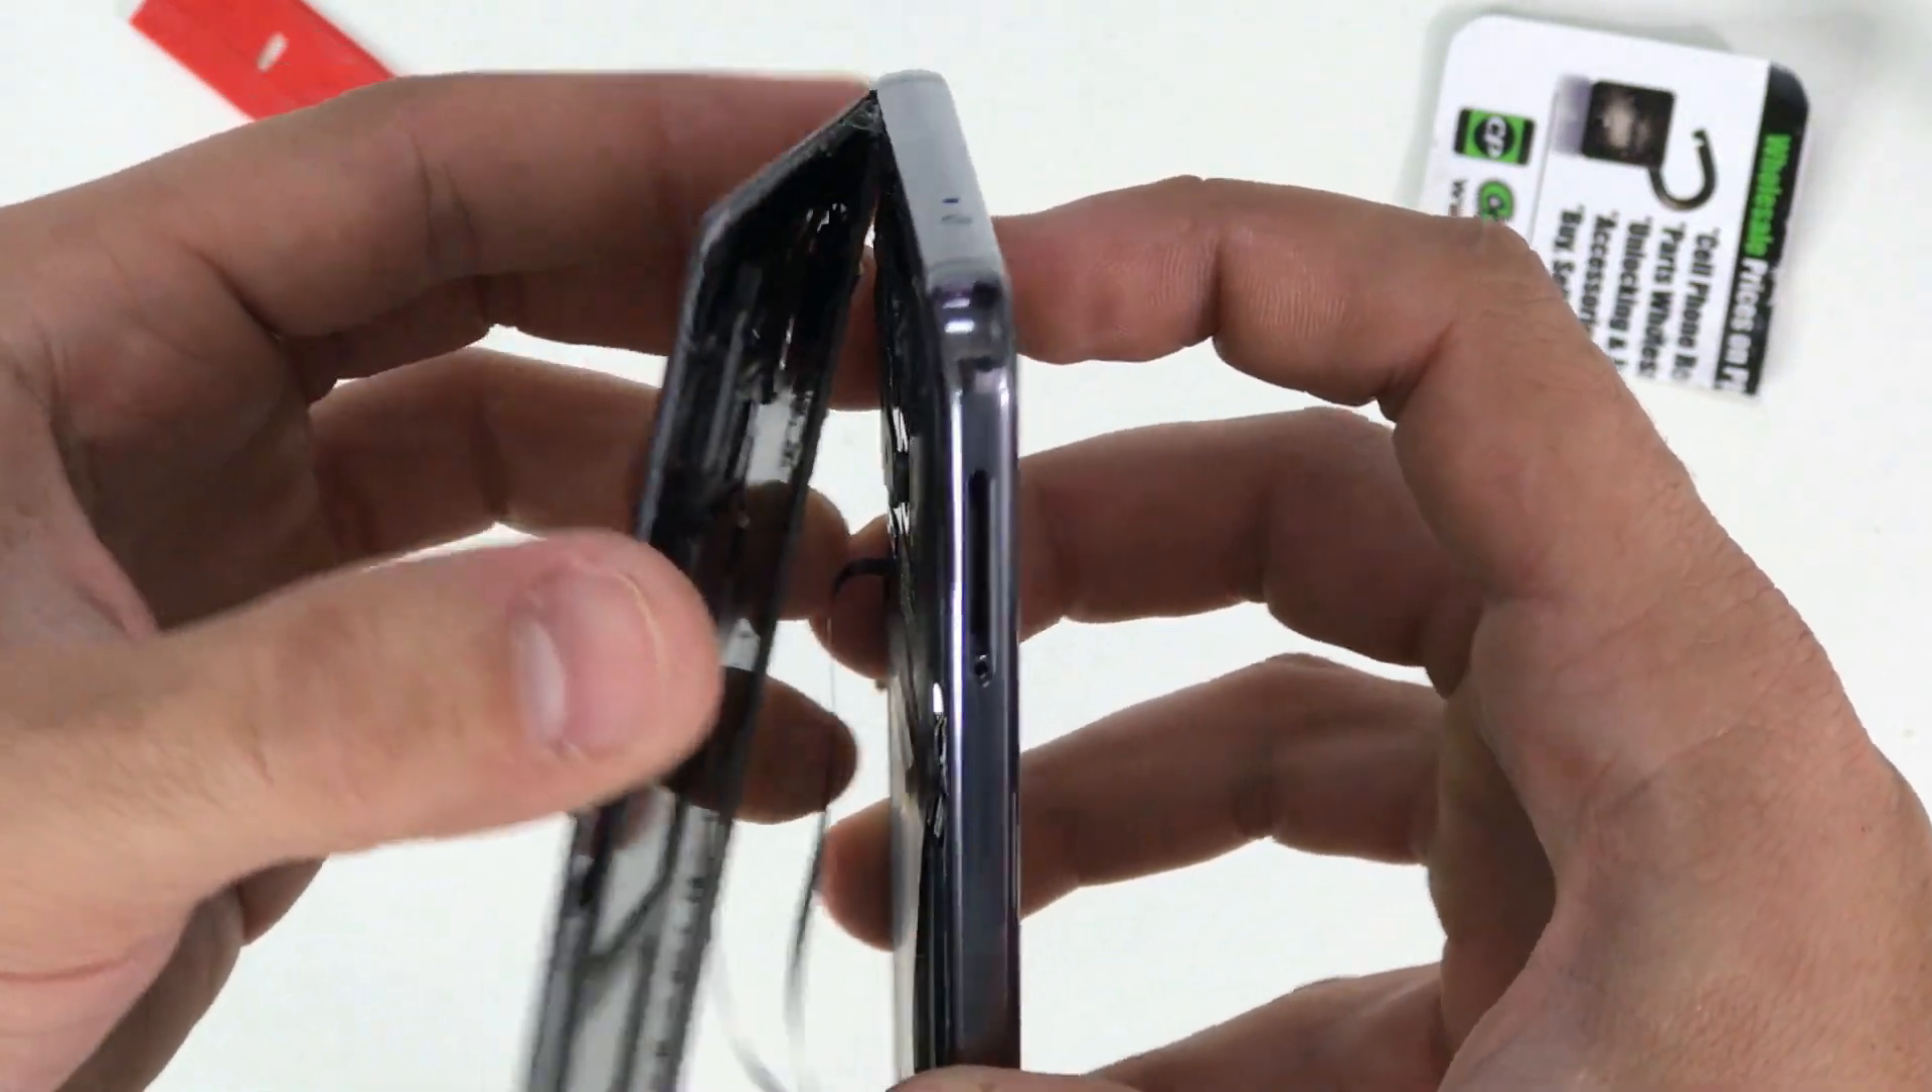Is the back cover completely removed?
No.